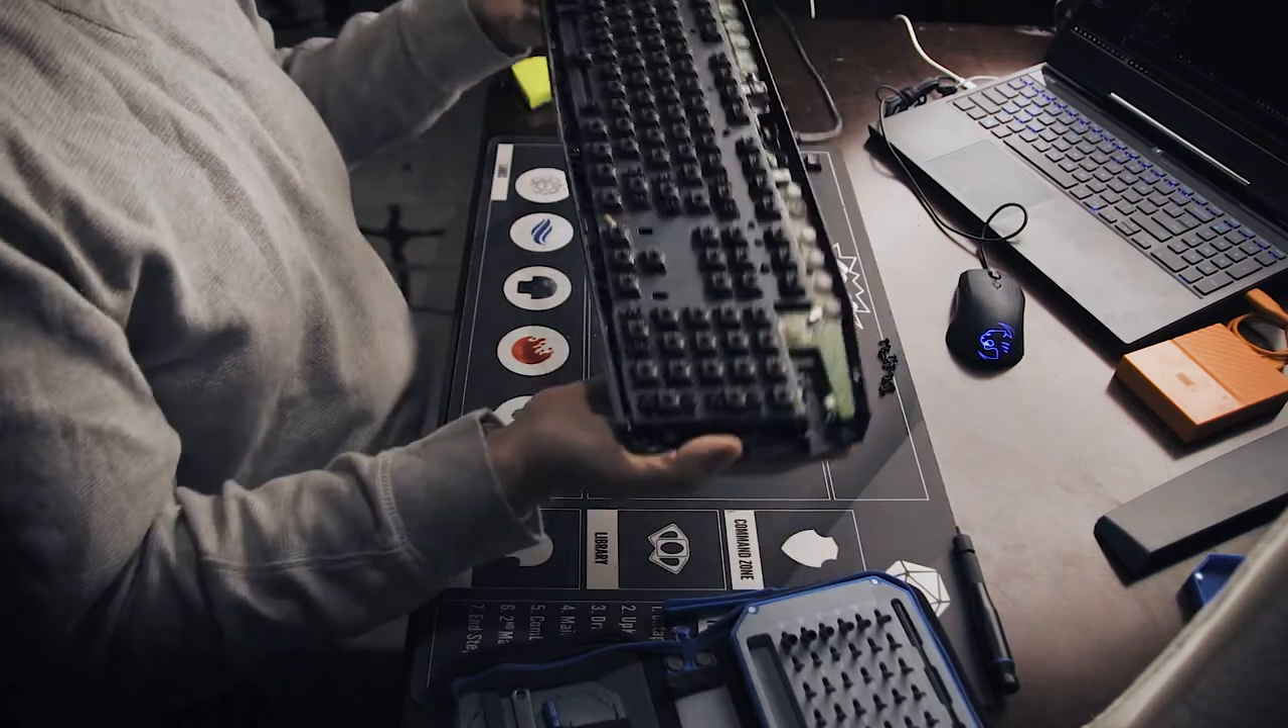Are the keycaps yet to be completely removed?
No.